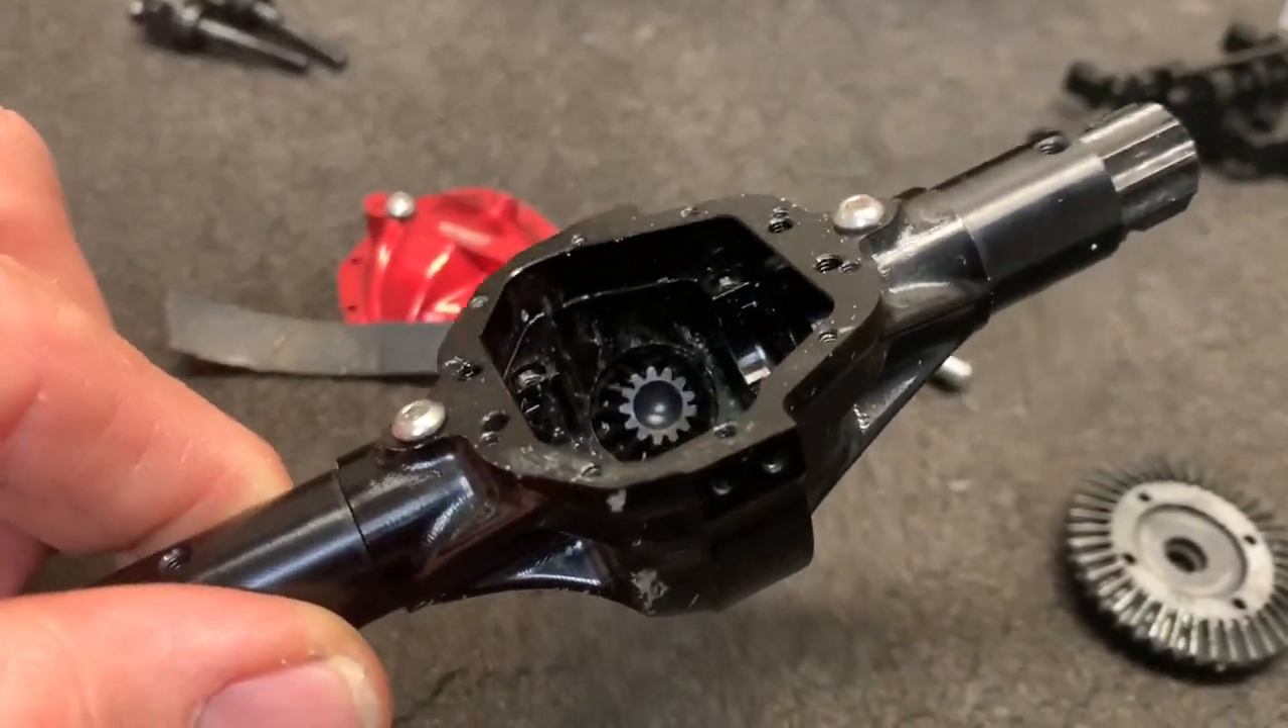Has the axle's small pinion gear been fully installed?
Yes.